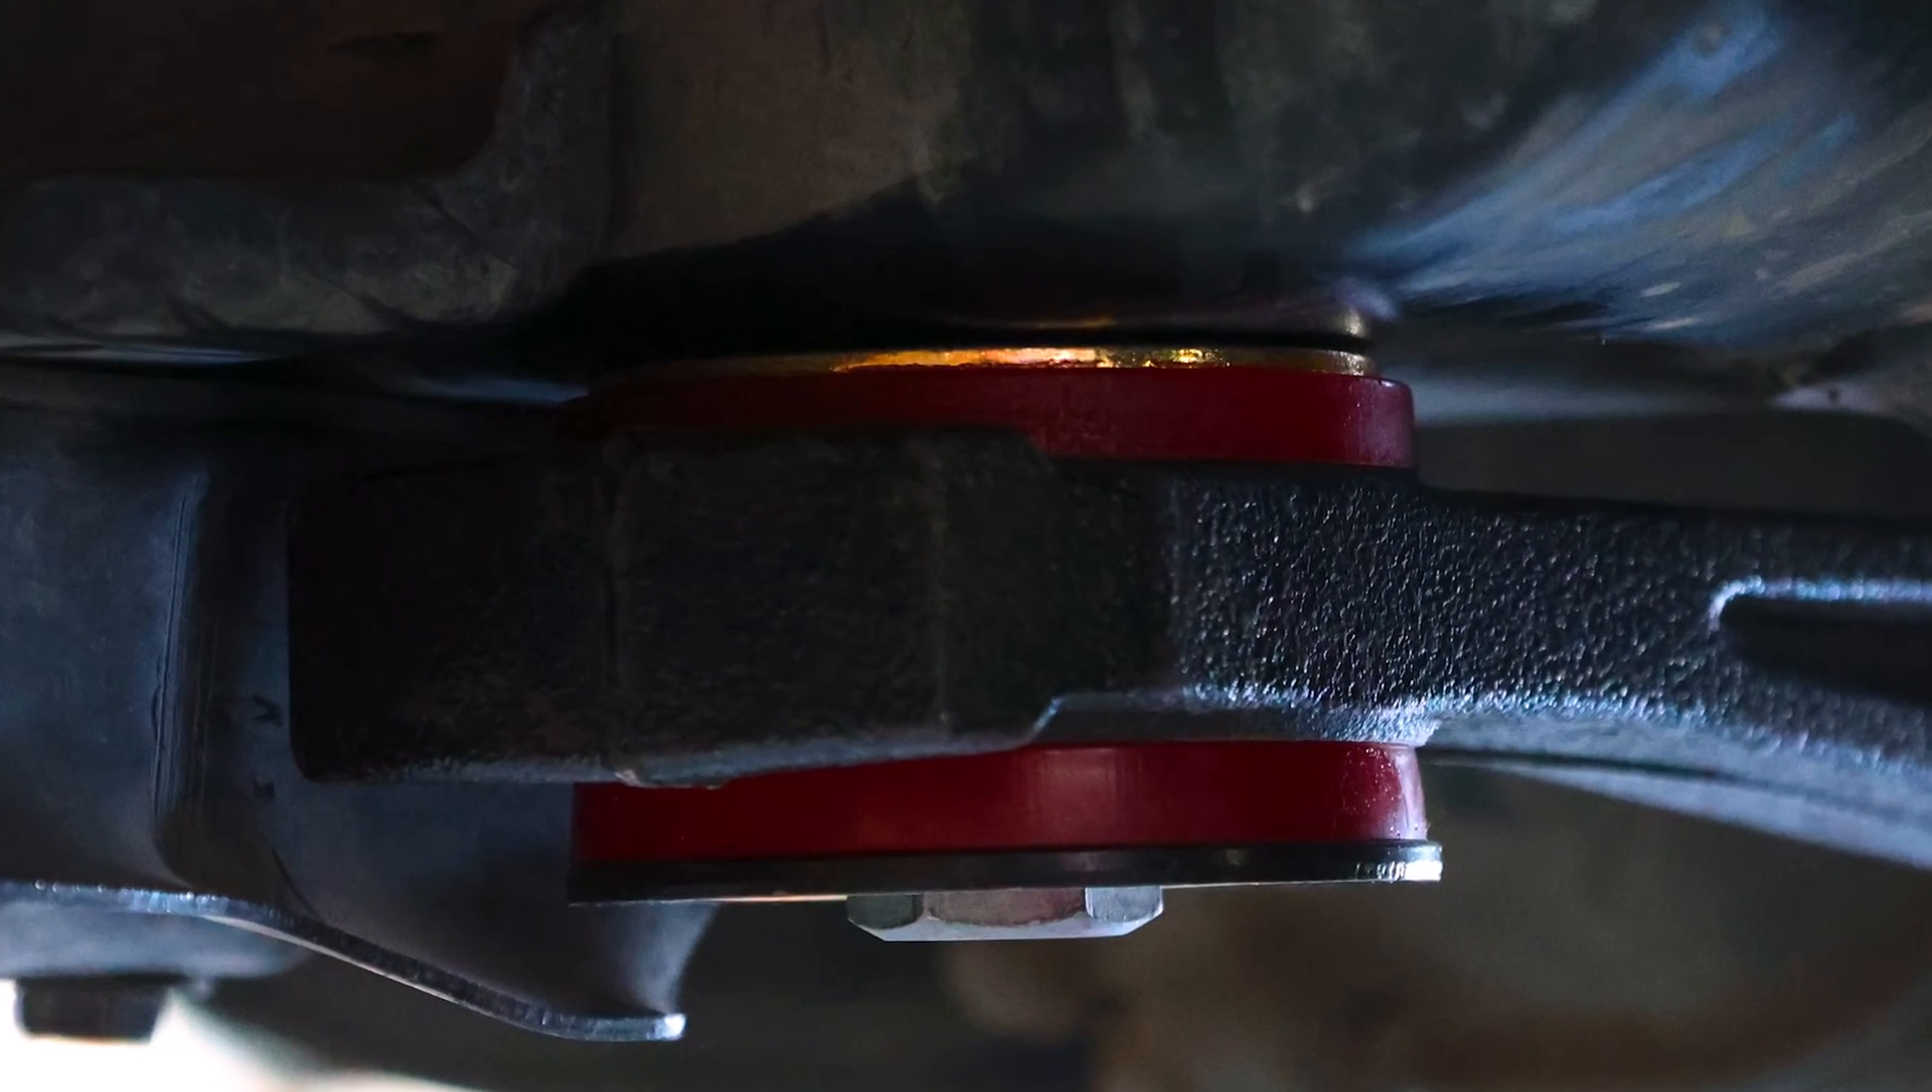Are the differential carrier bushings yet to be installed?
No.